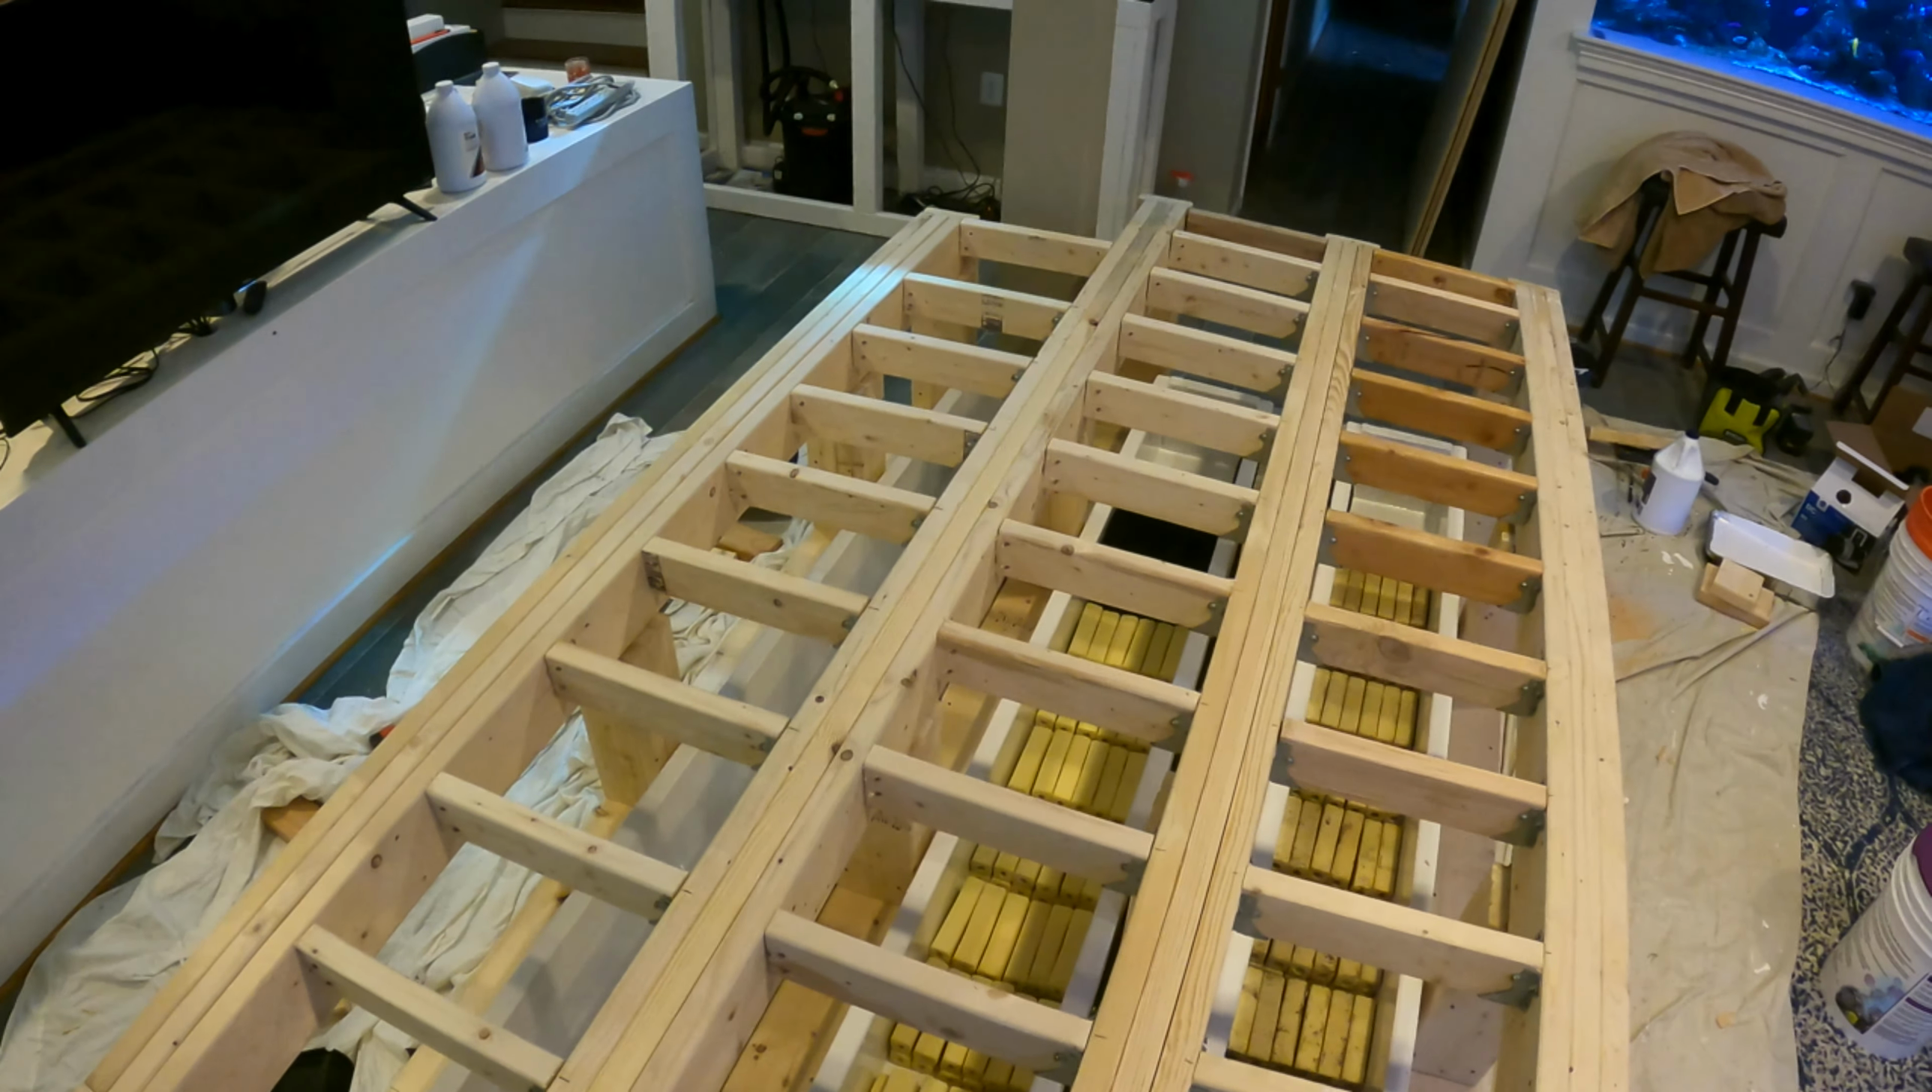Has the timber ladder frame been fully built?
Yes.